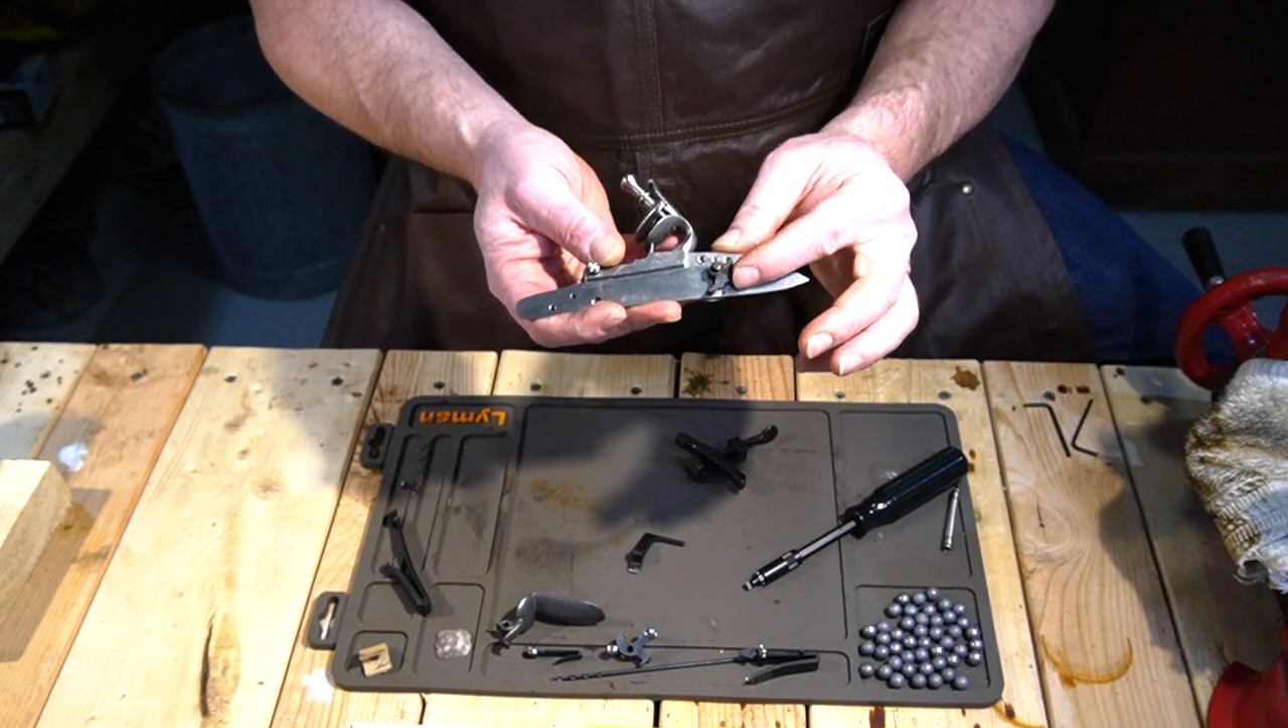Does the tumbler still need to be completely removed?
Yes.